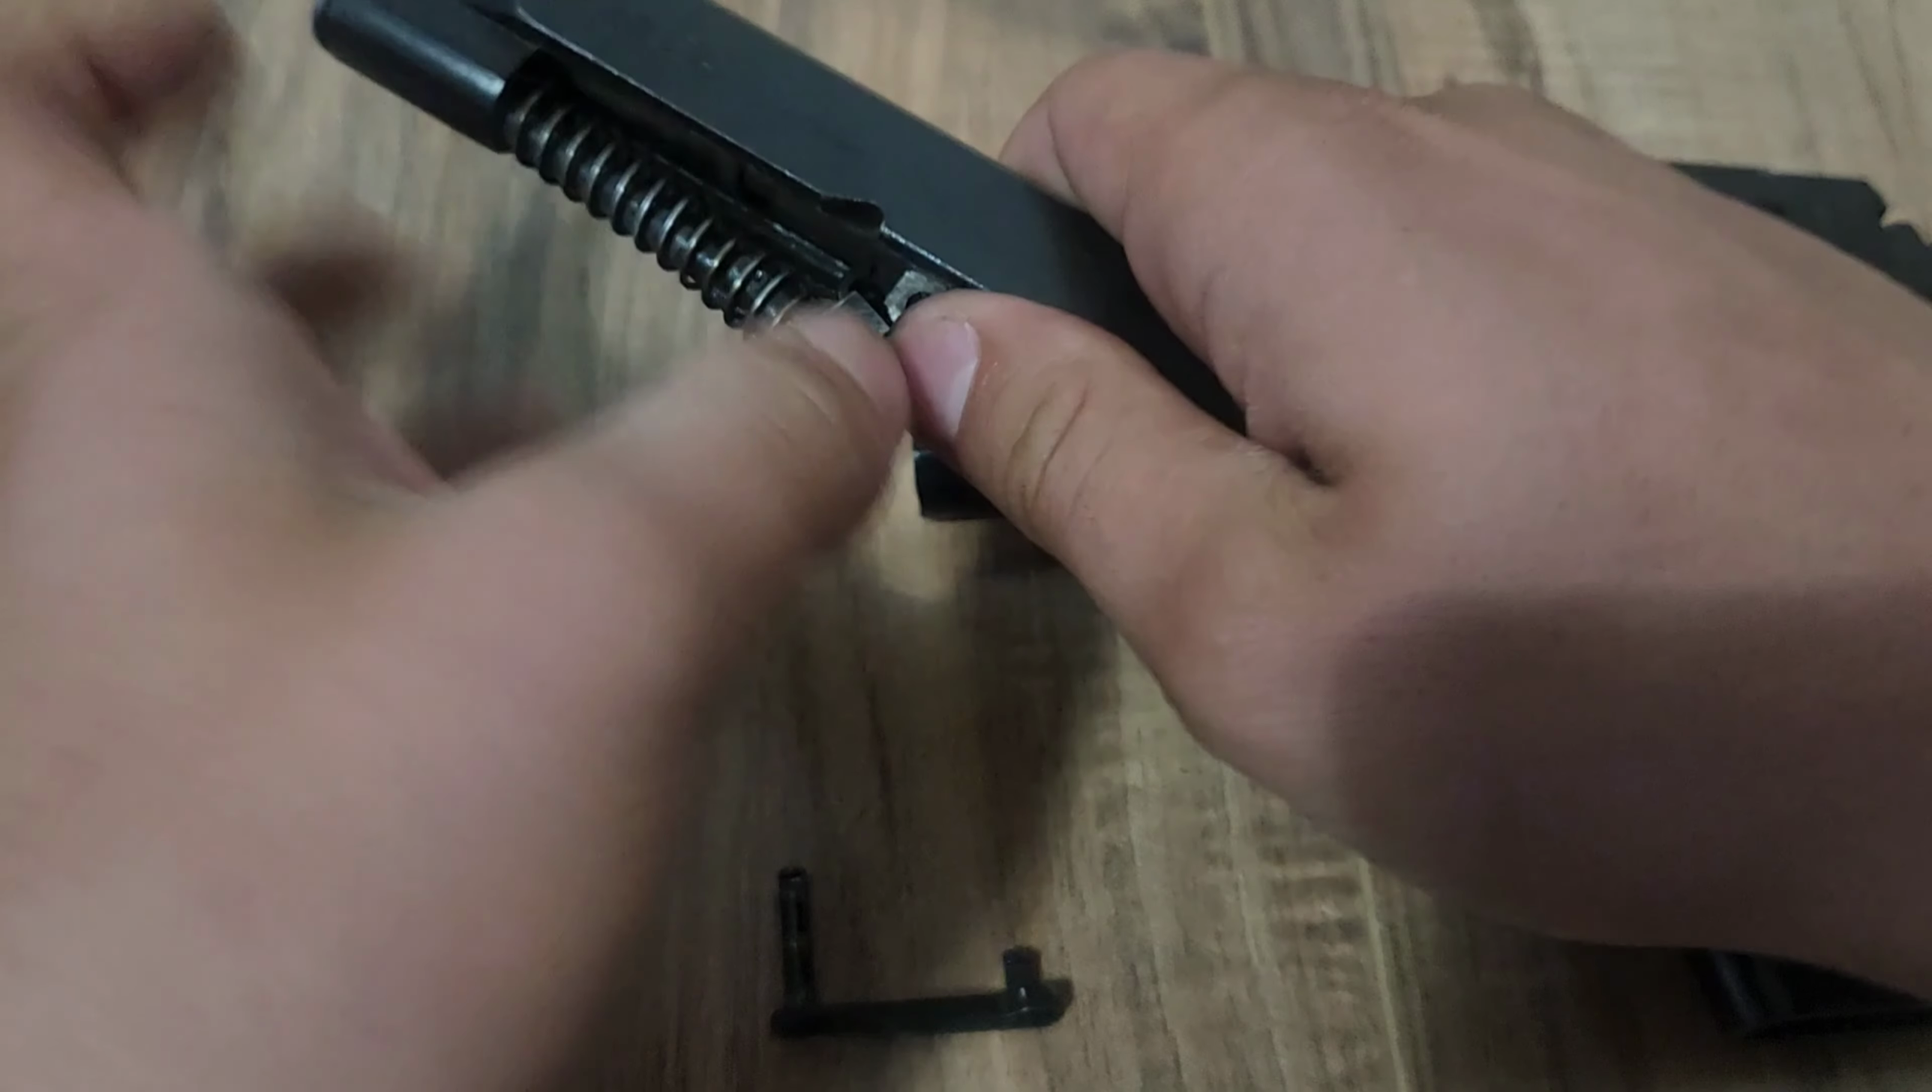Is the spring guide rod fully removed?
No.